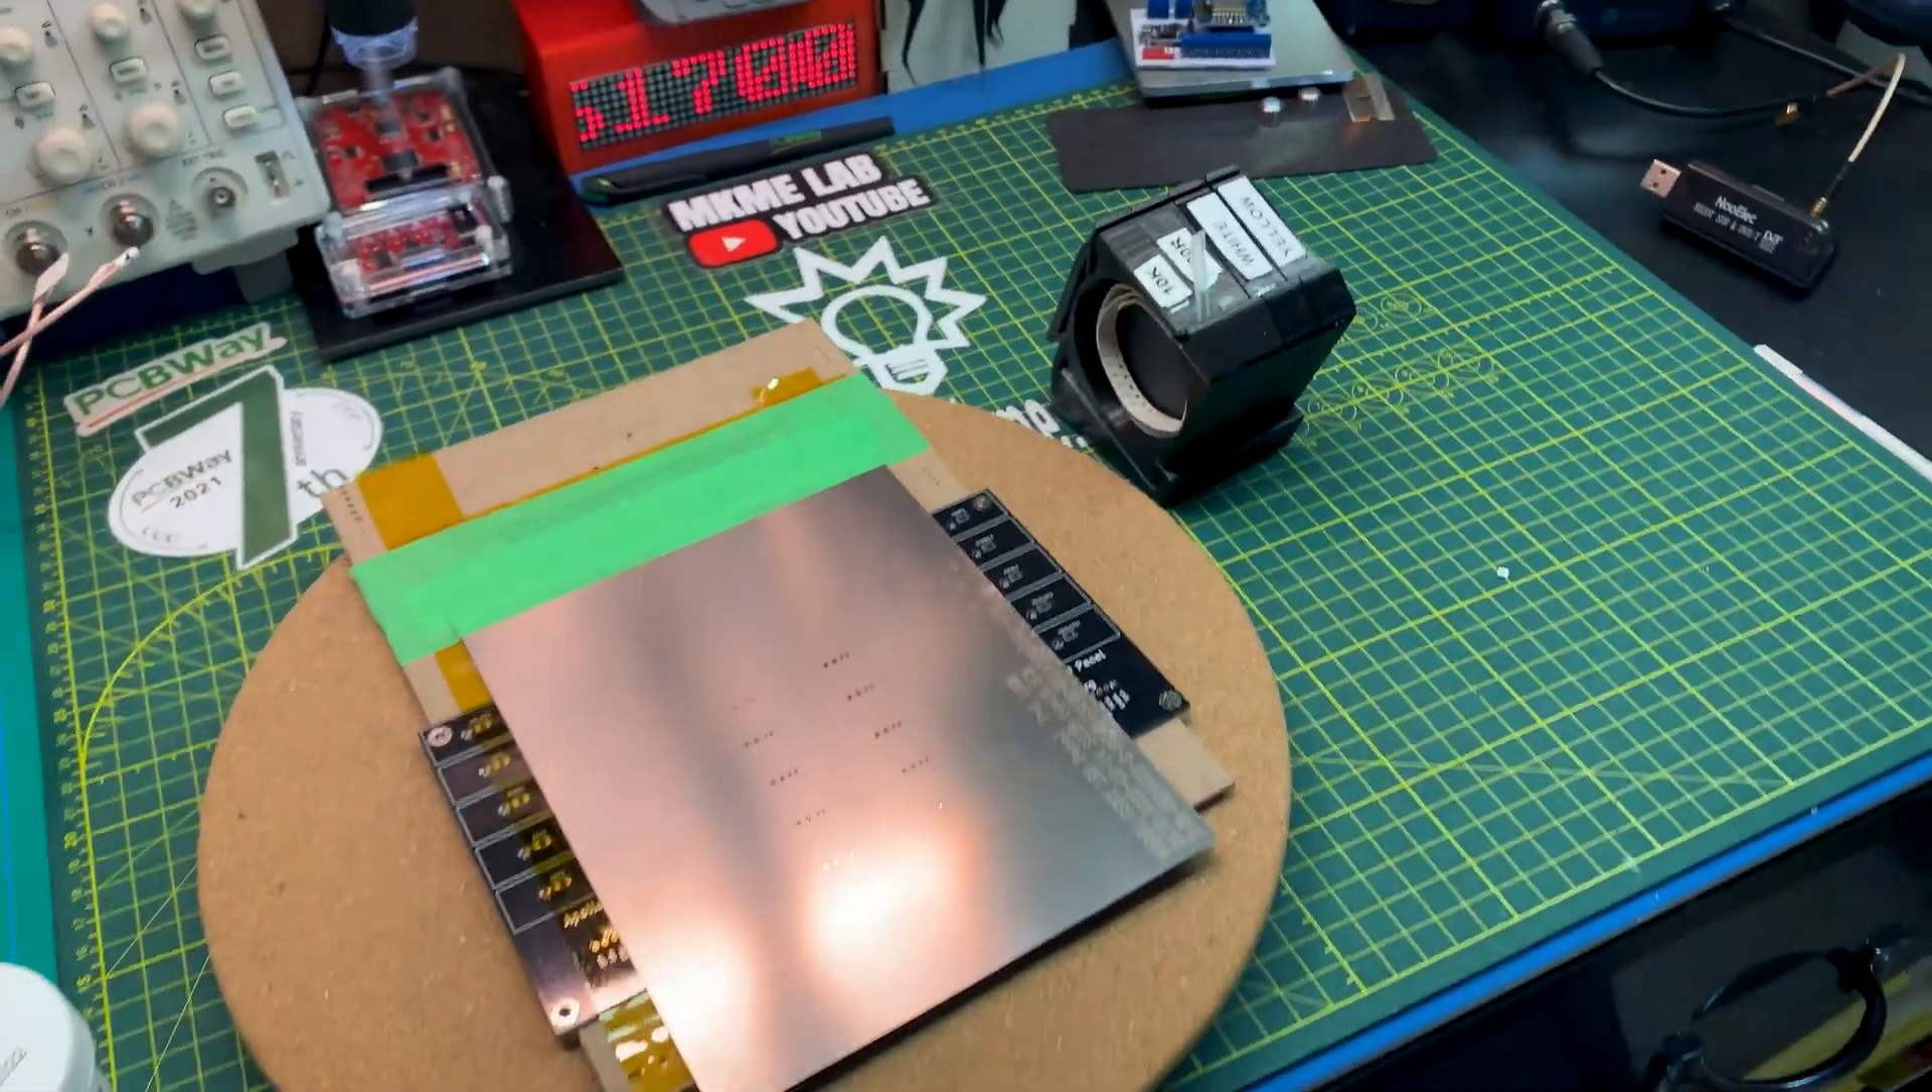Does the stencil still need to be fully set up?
No.